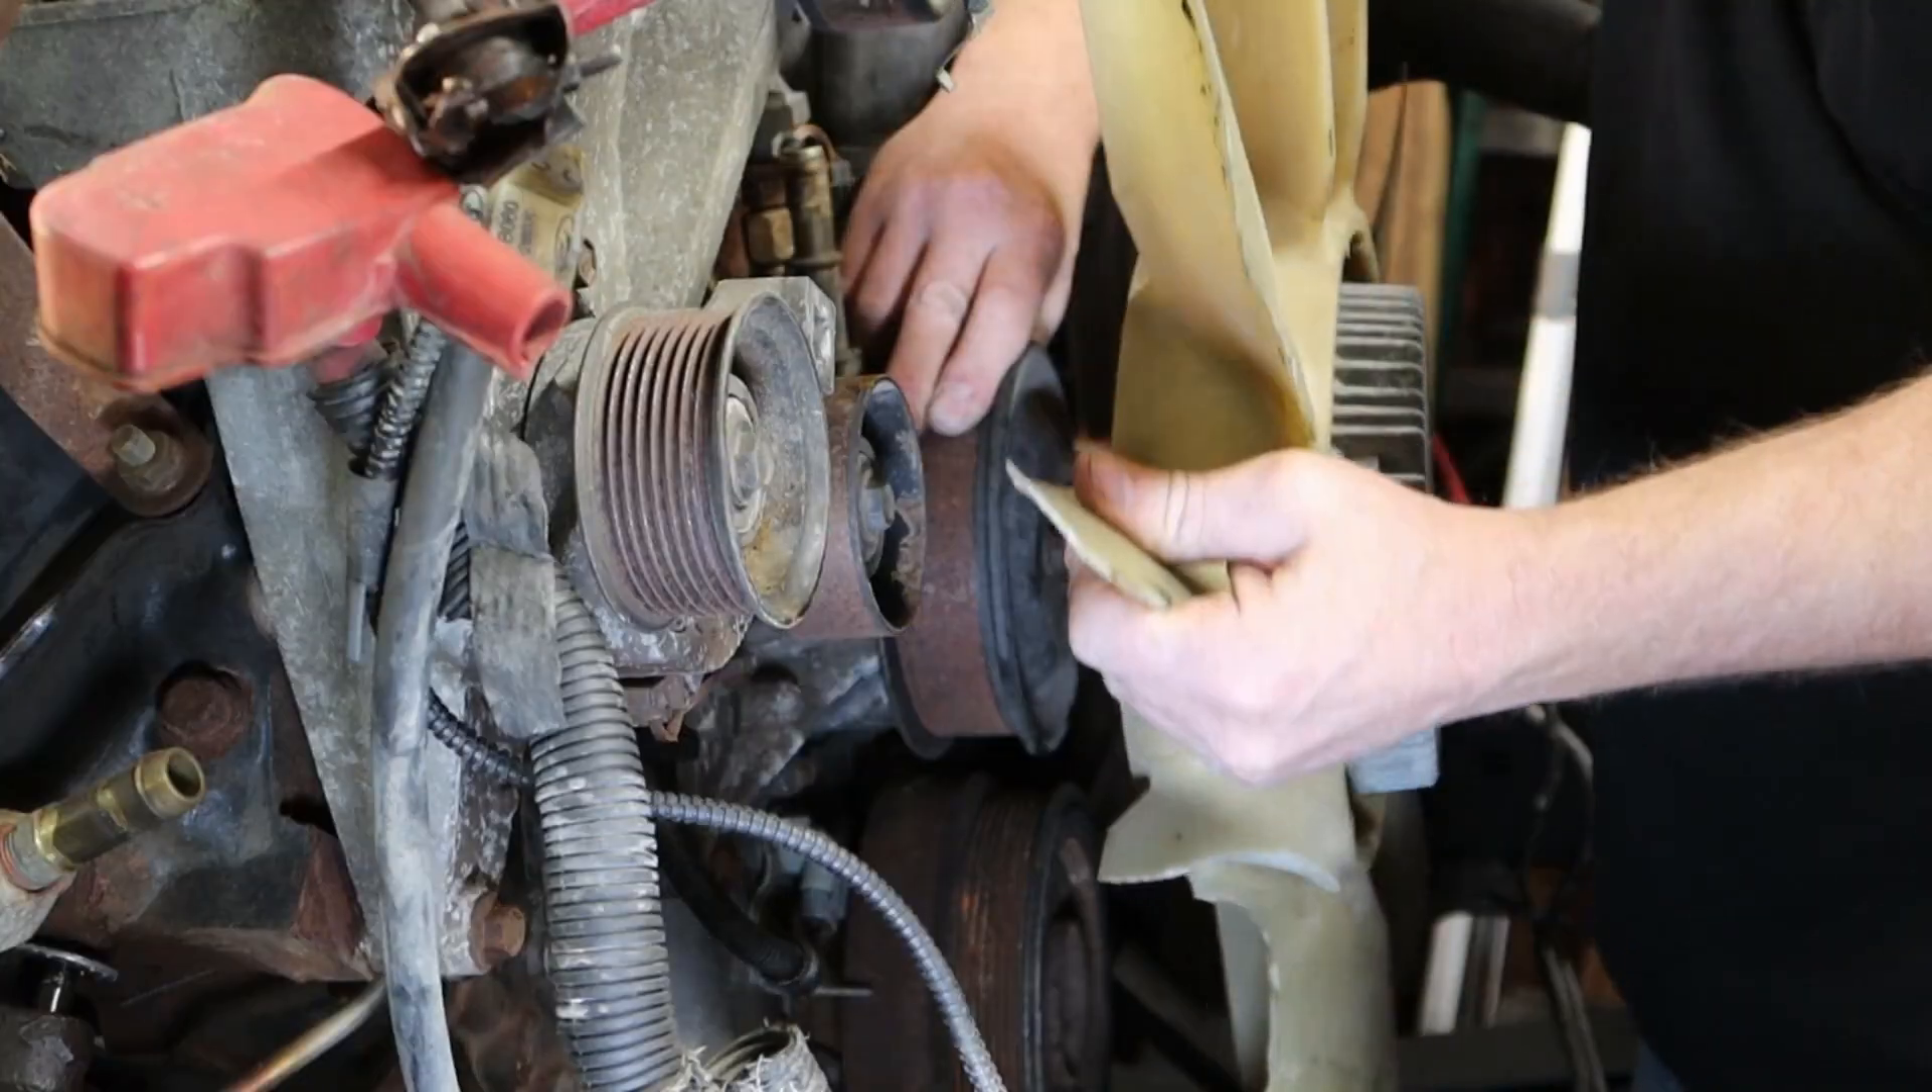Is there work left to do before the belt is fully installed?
Yes.